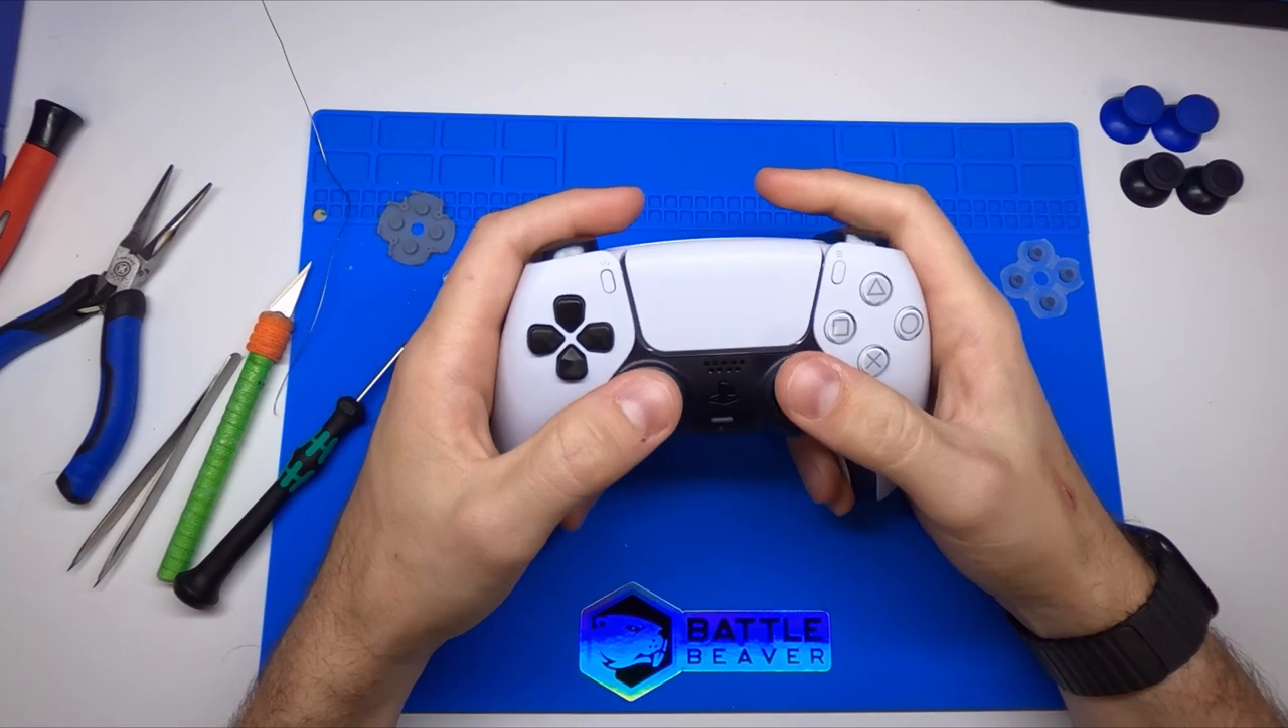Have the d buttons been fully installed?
Yes.